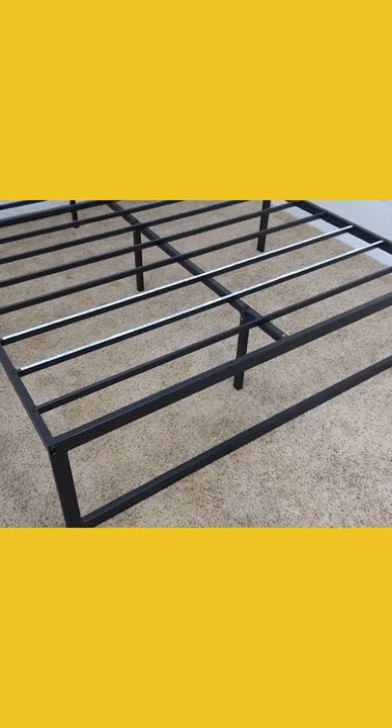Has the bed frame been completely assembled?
Yes.